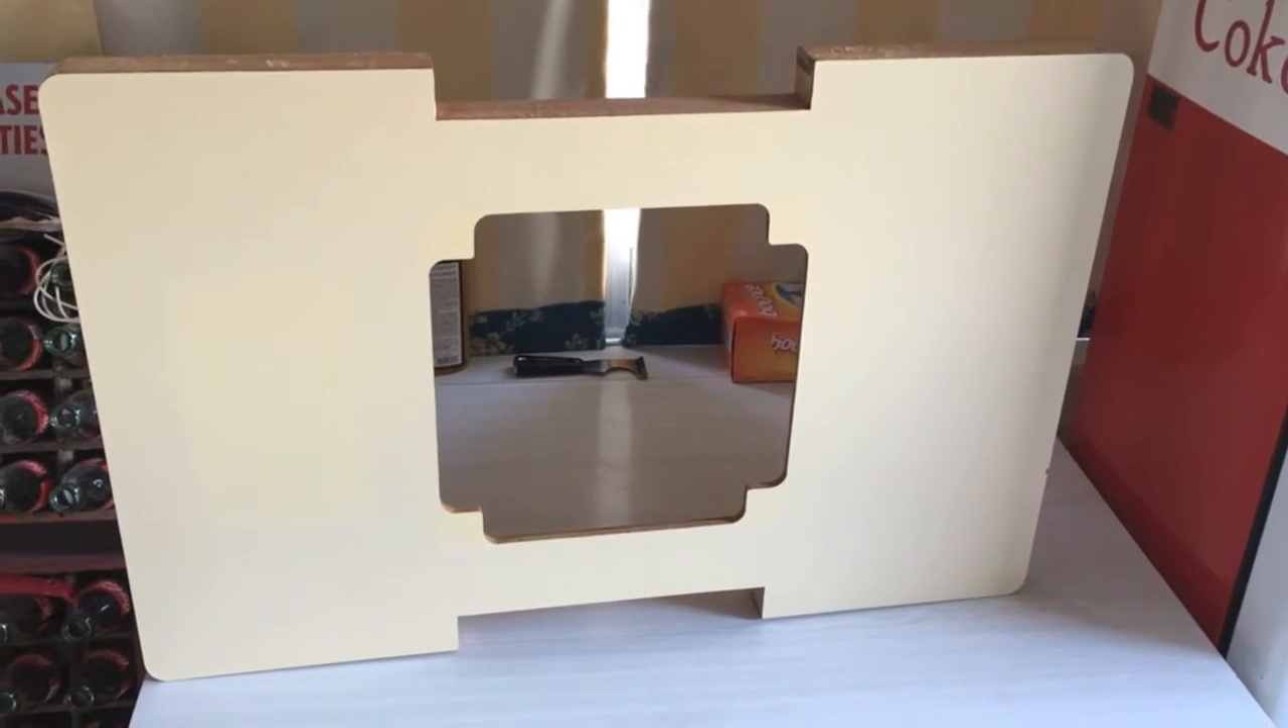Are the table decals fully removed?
Yes.